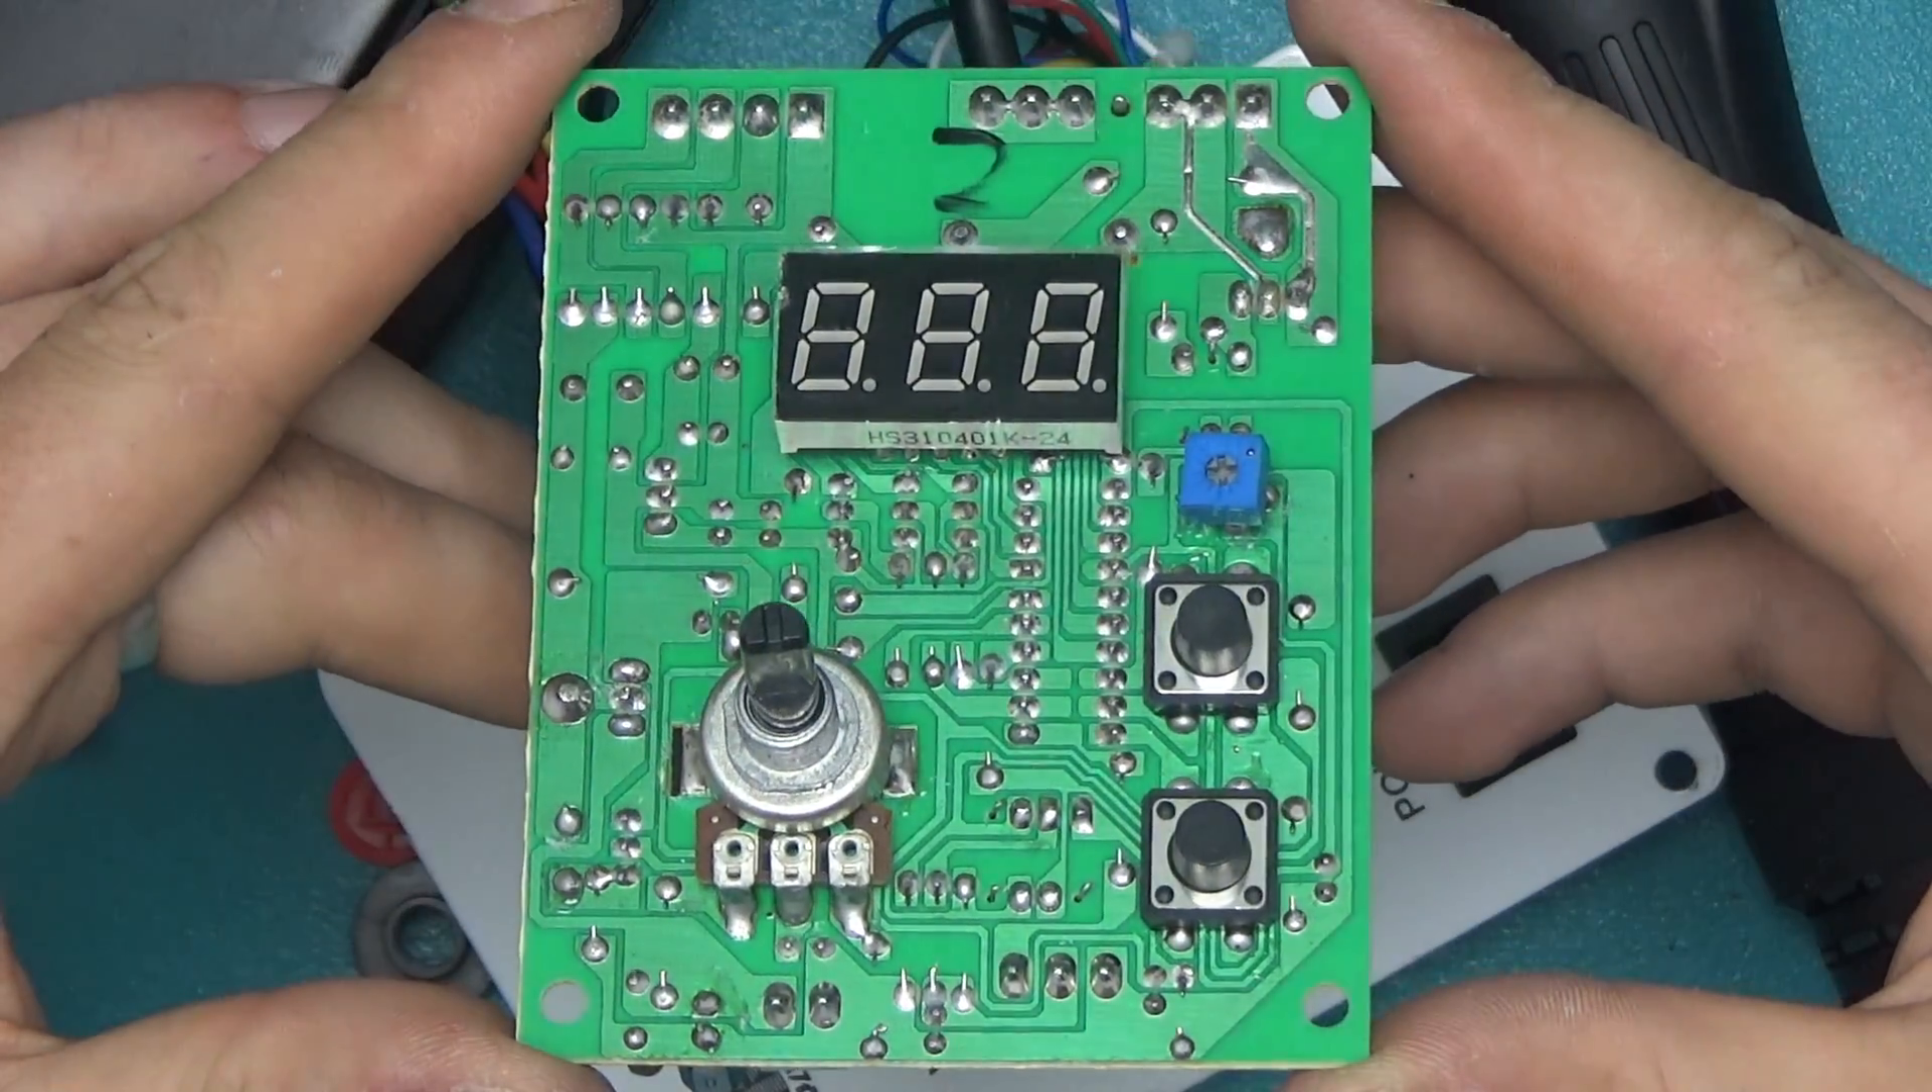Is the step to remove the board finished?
Yes.